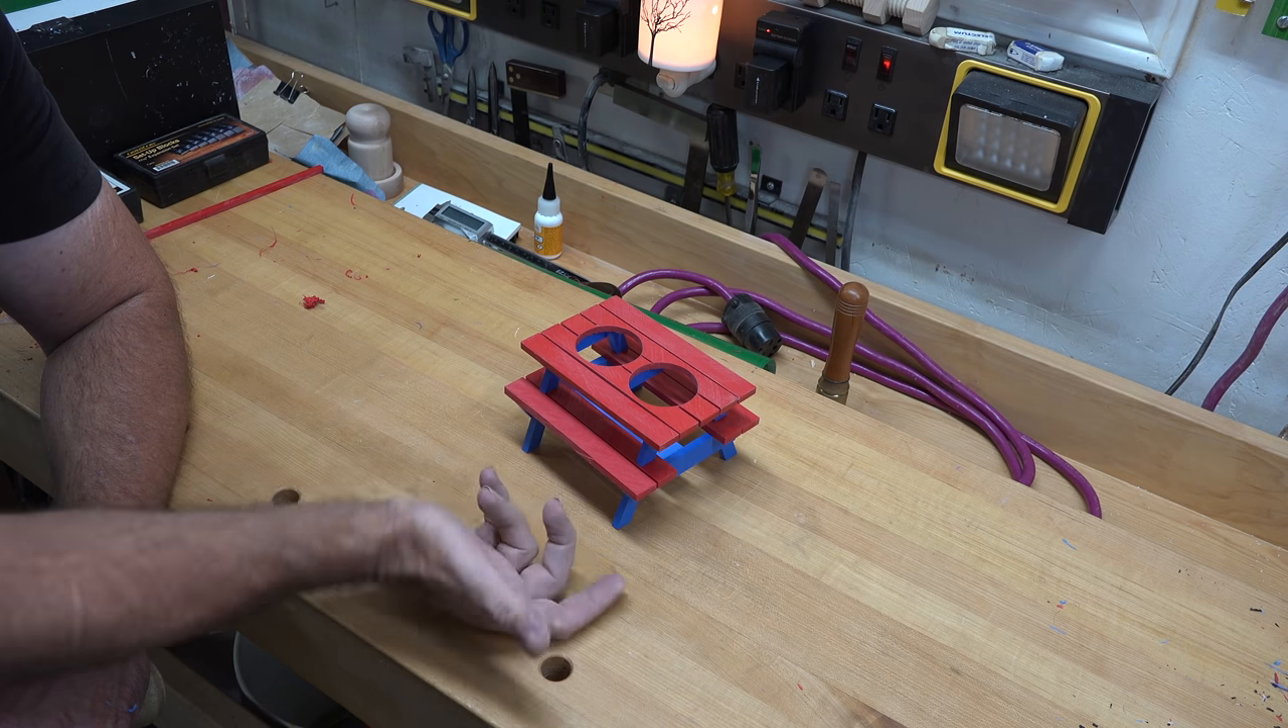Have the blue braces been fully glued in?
Yes.